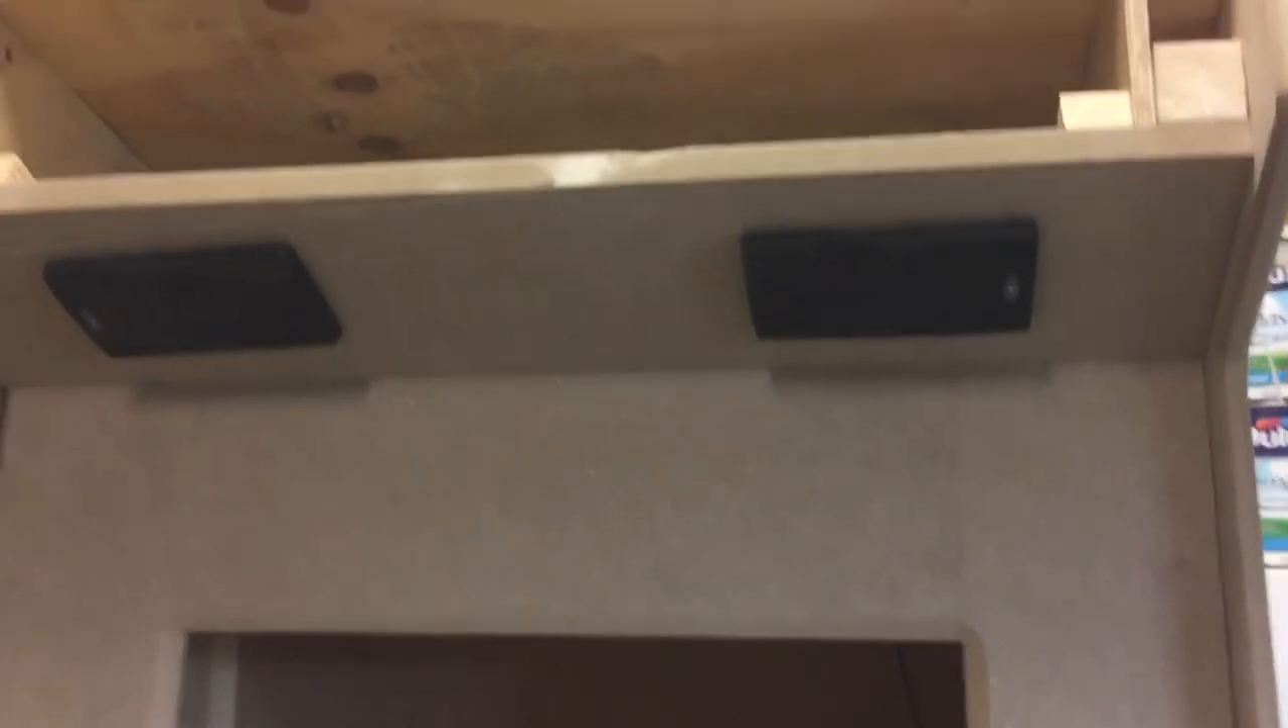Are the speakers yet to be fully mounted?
No.